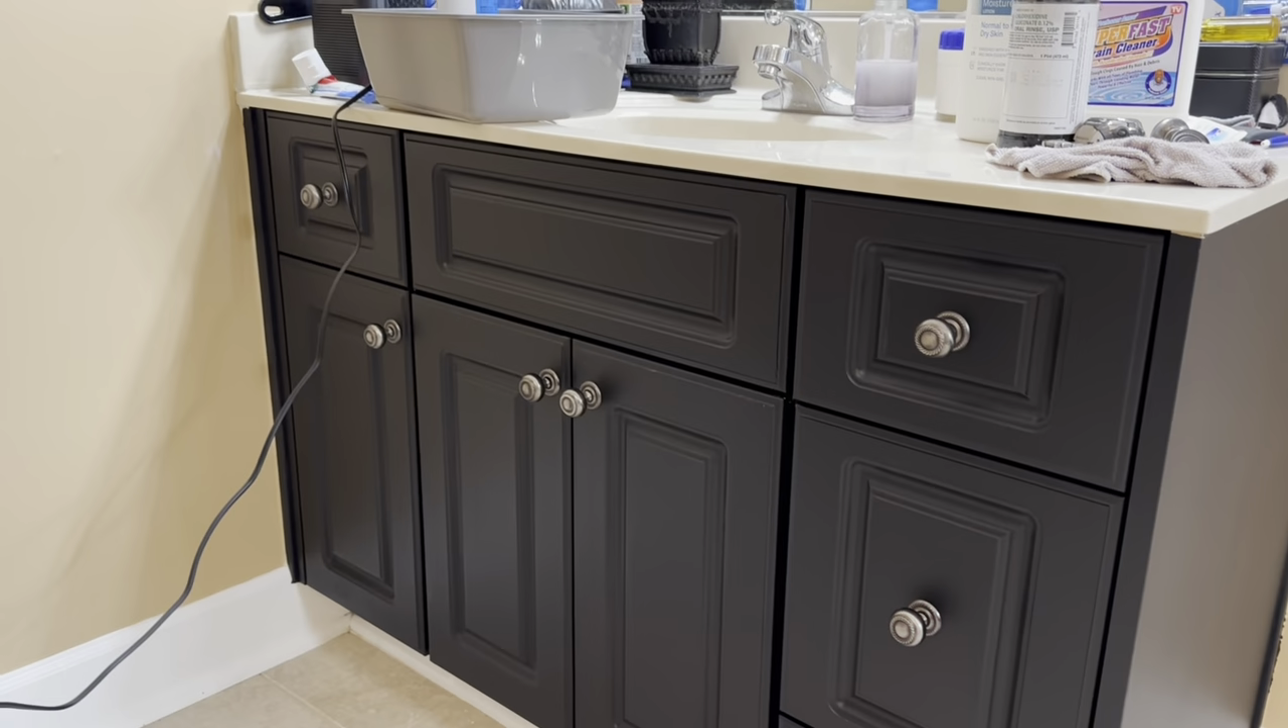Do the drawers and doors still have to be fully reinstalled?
No.